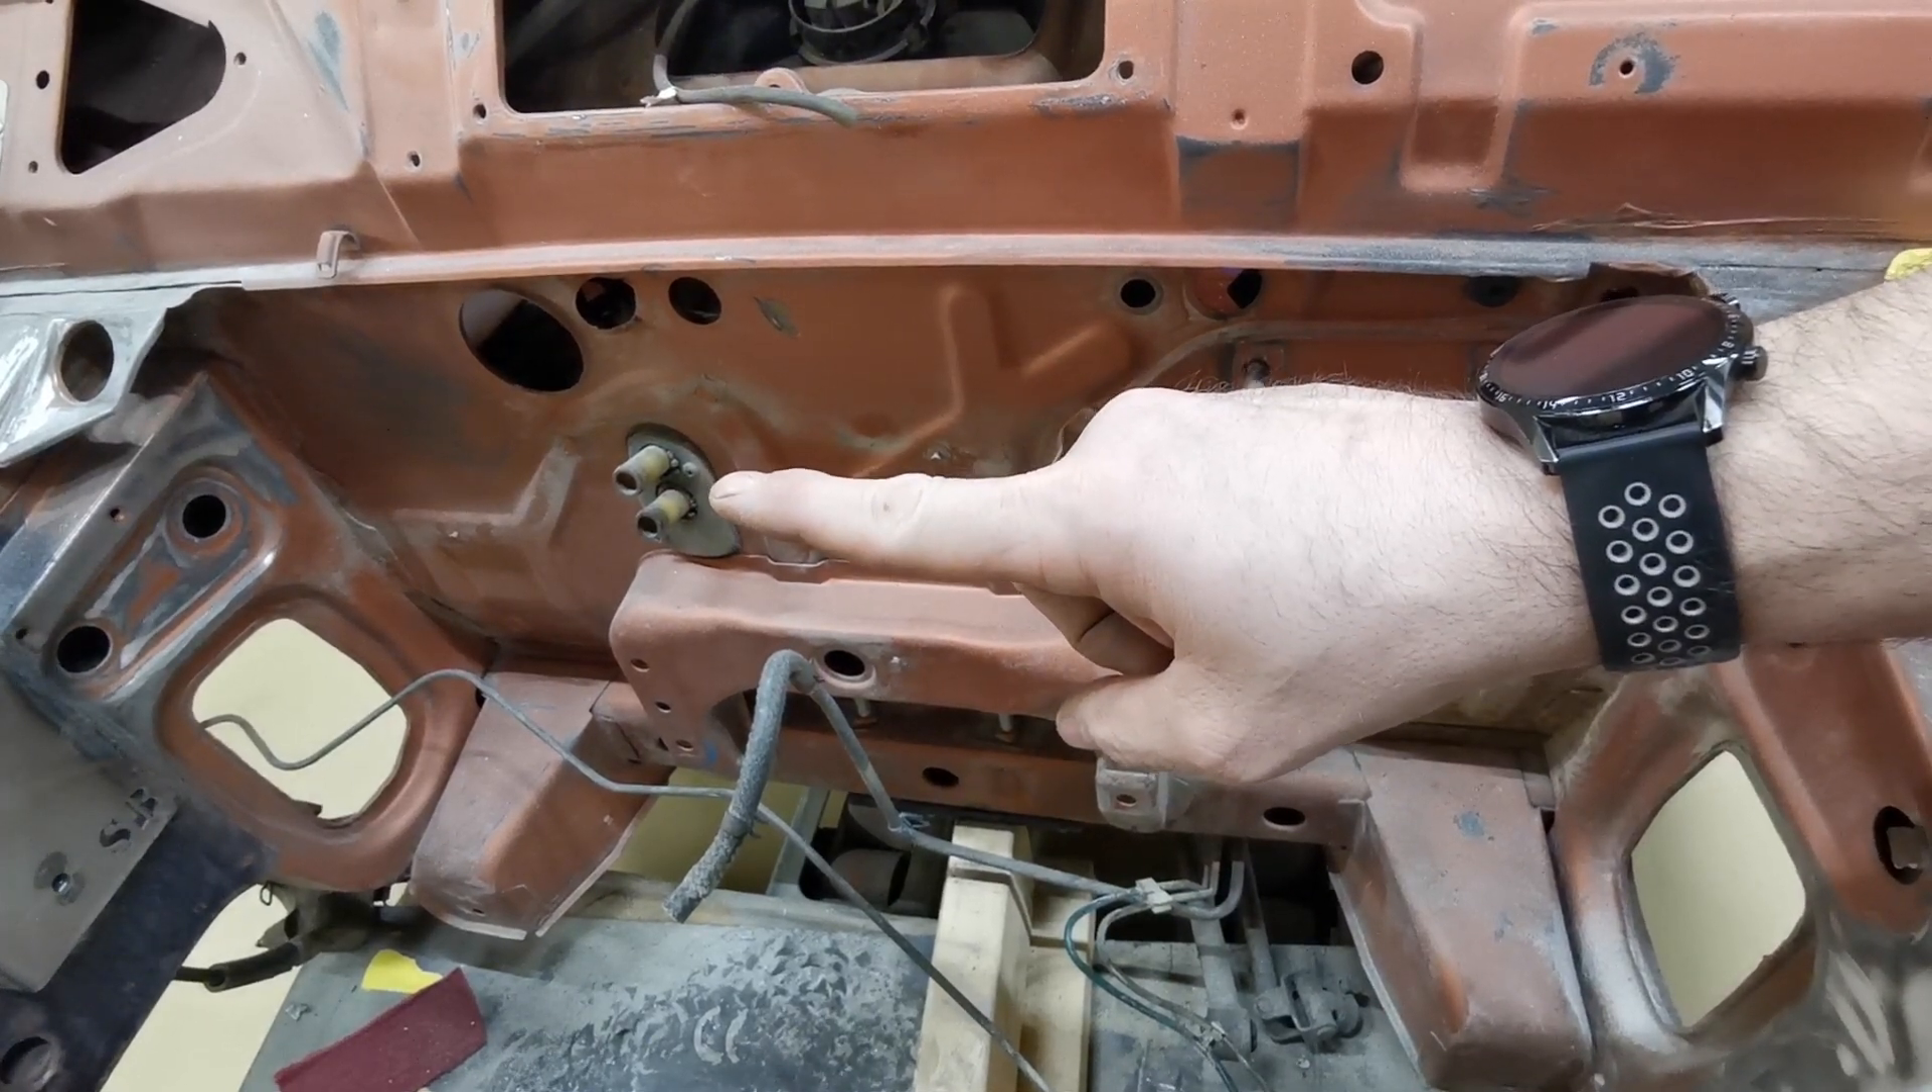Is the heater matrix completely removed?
No.